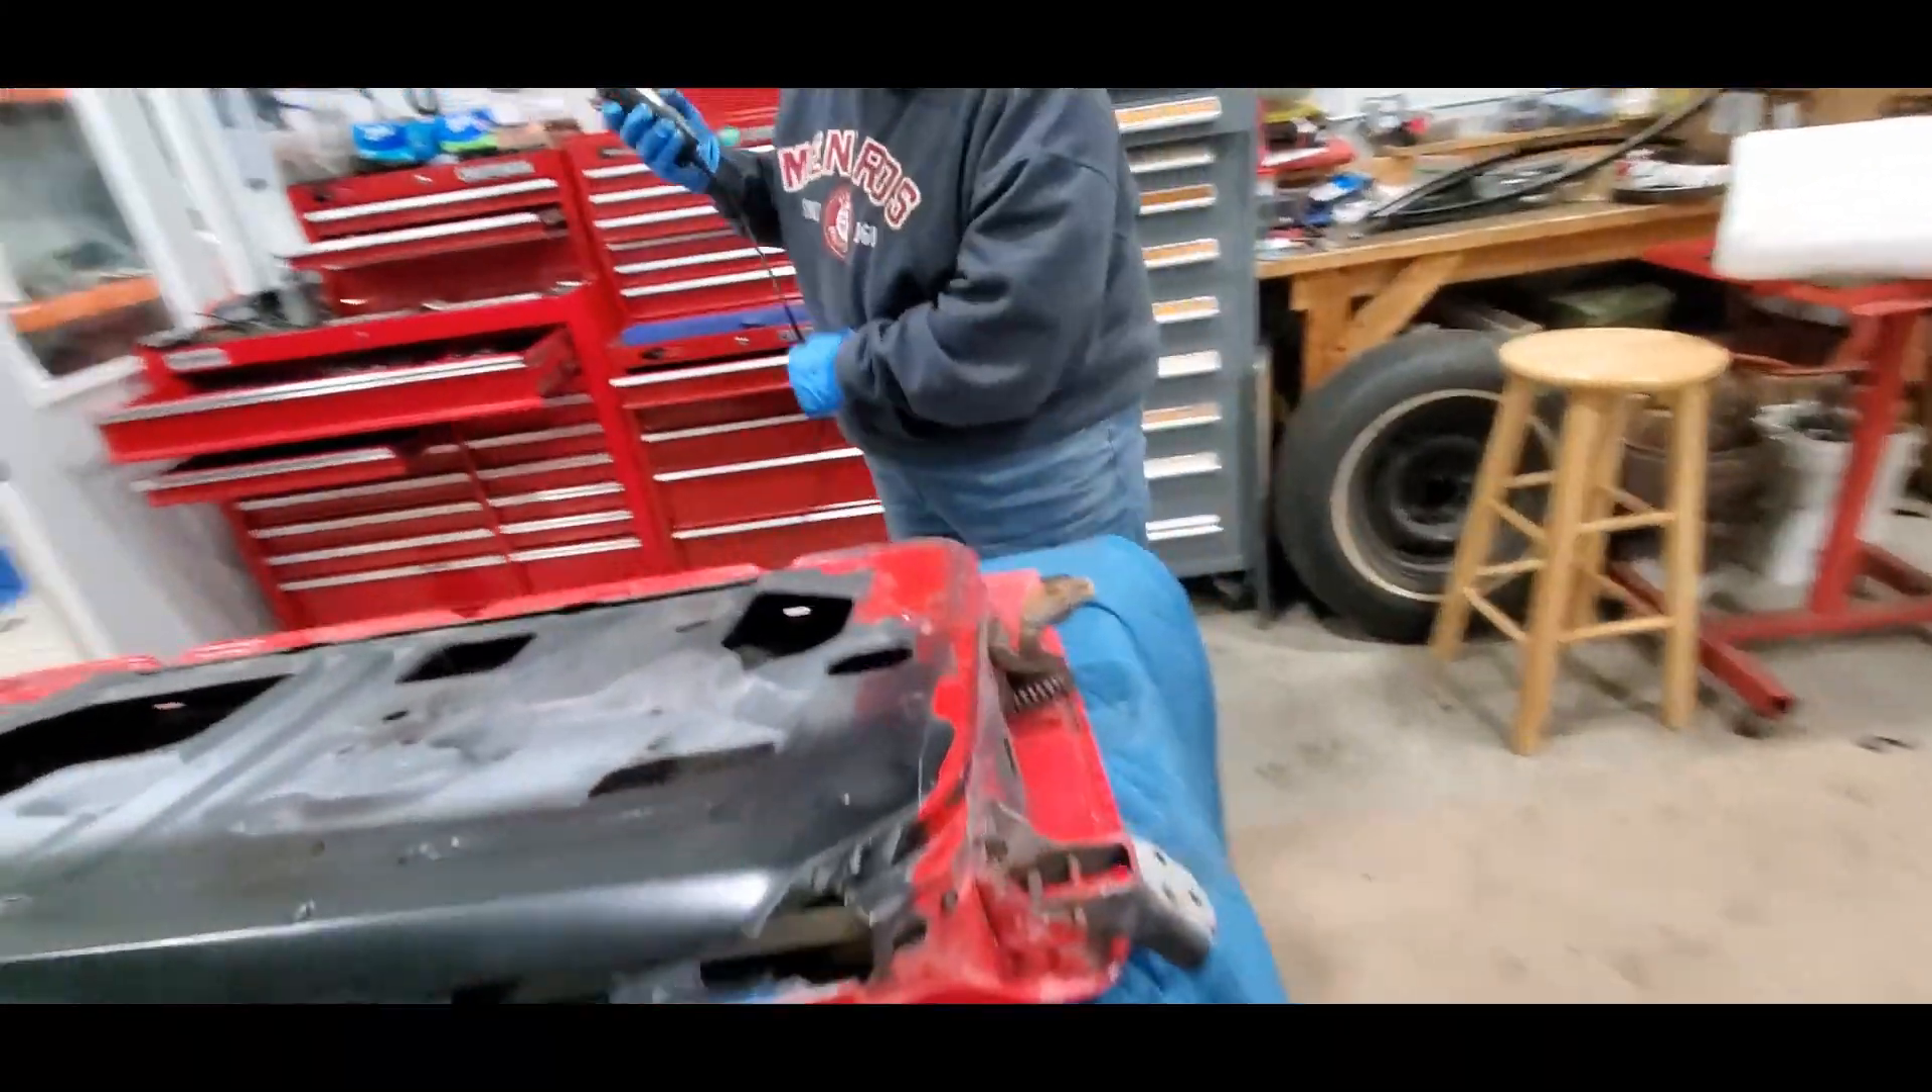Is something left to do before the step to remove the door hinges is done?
Yes.